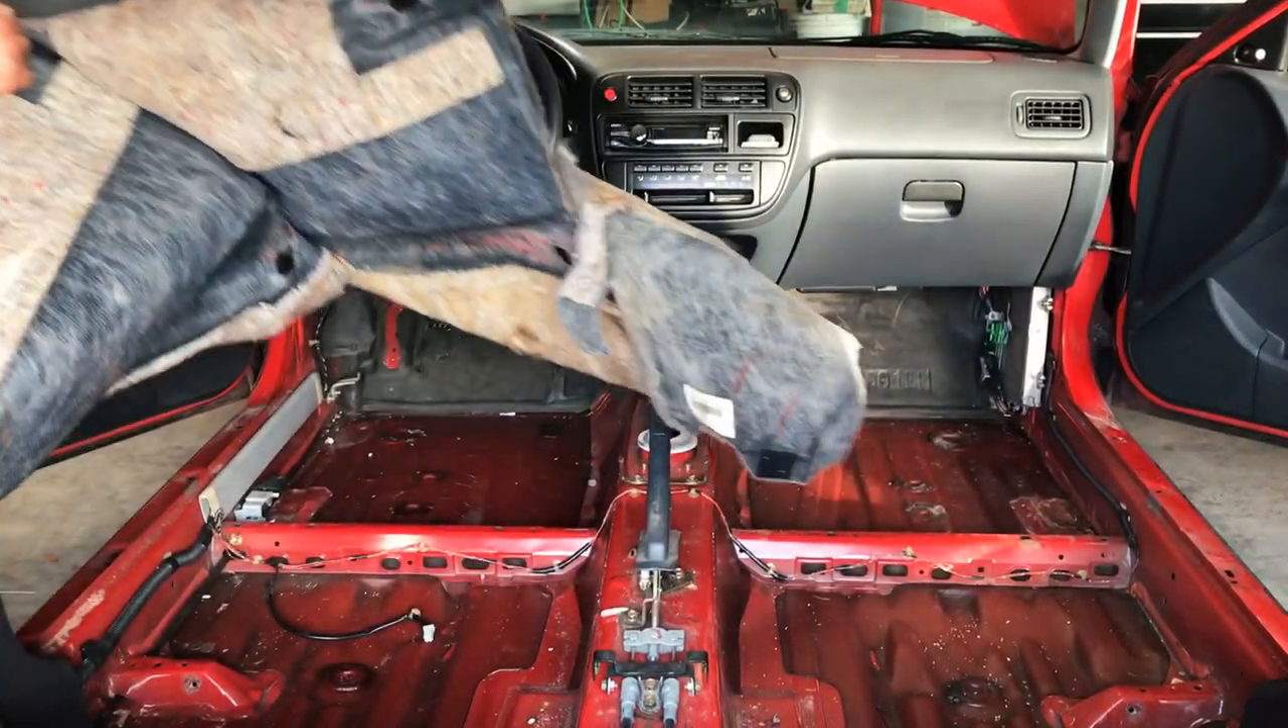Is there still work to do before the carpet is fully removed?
Yes.